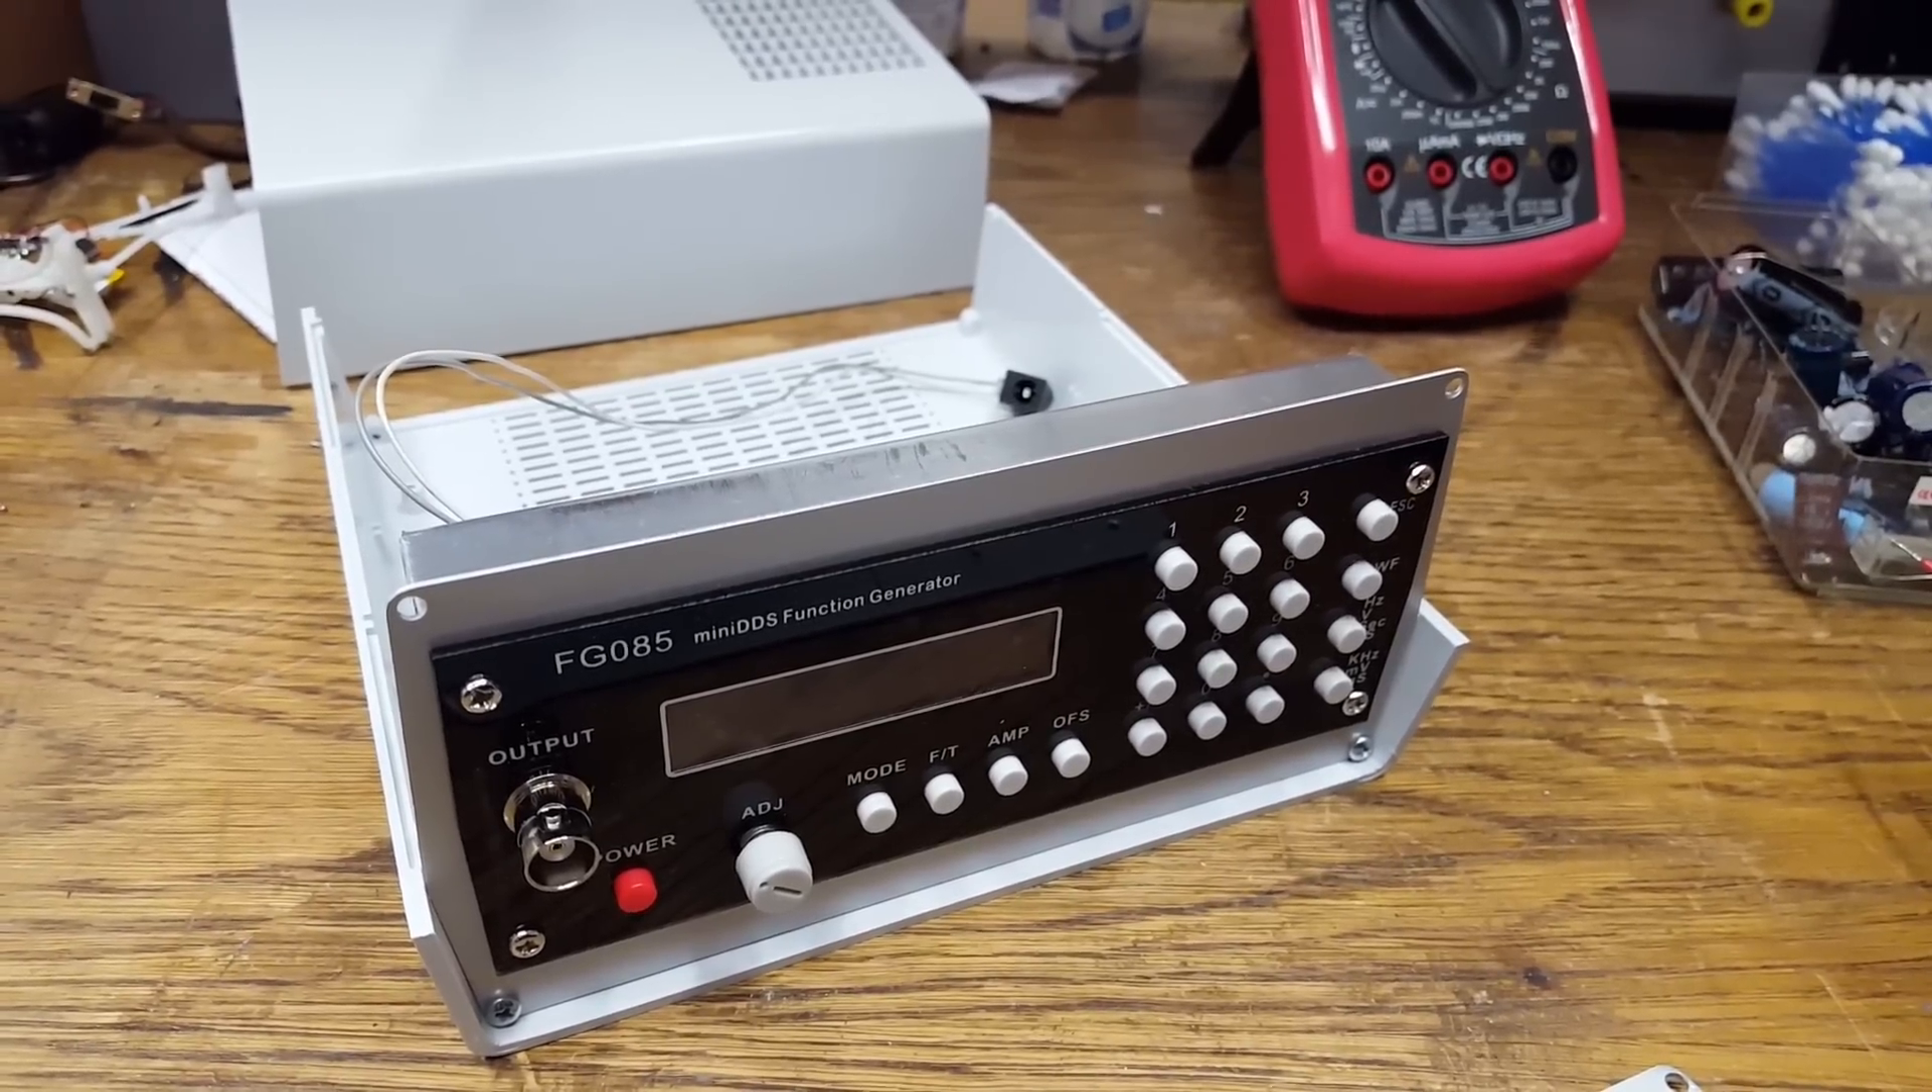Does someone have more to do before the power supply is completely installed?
Yes.